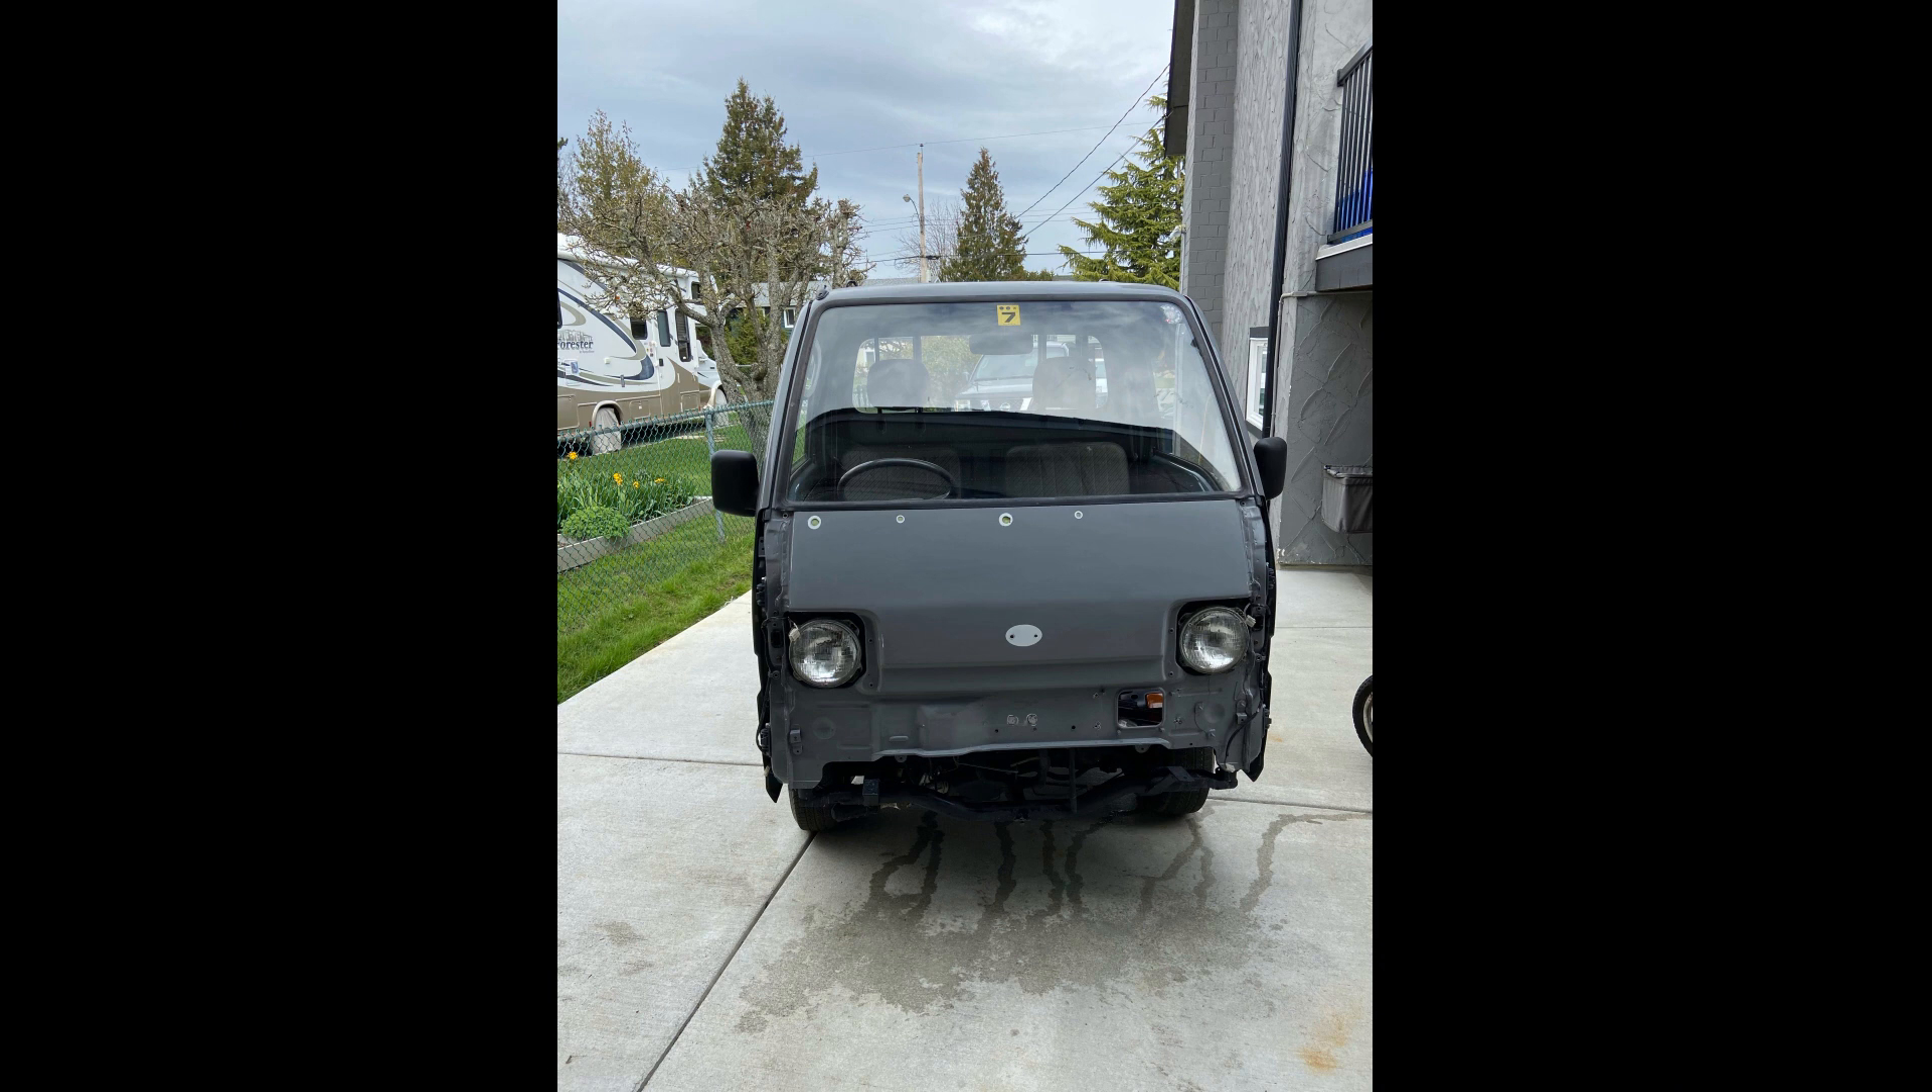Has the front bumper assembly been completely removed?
Yes.